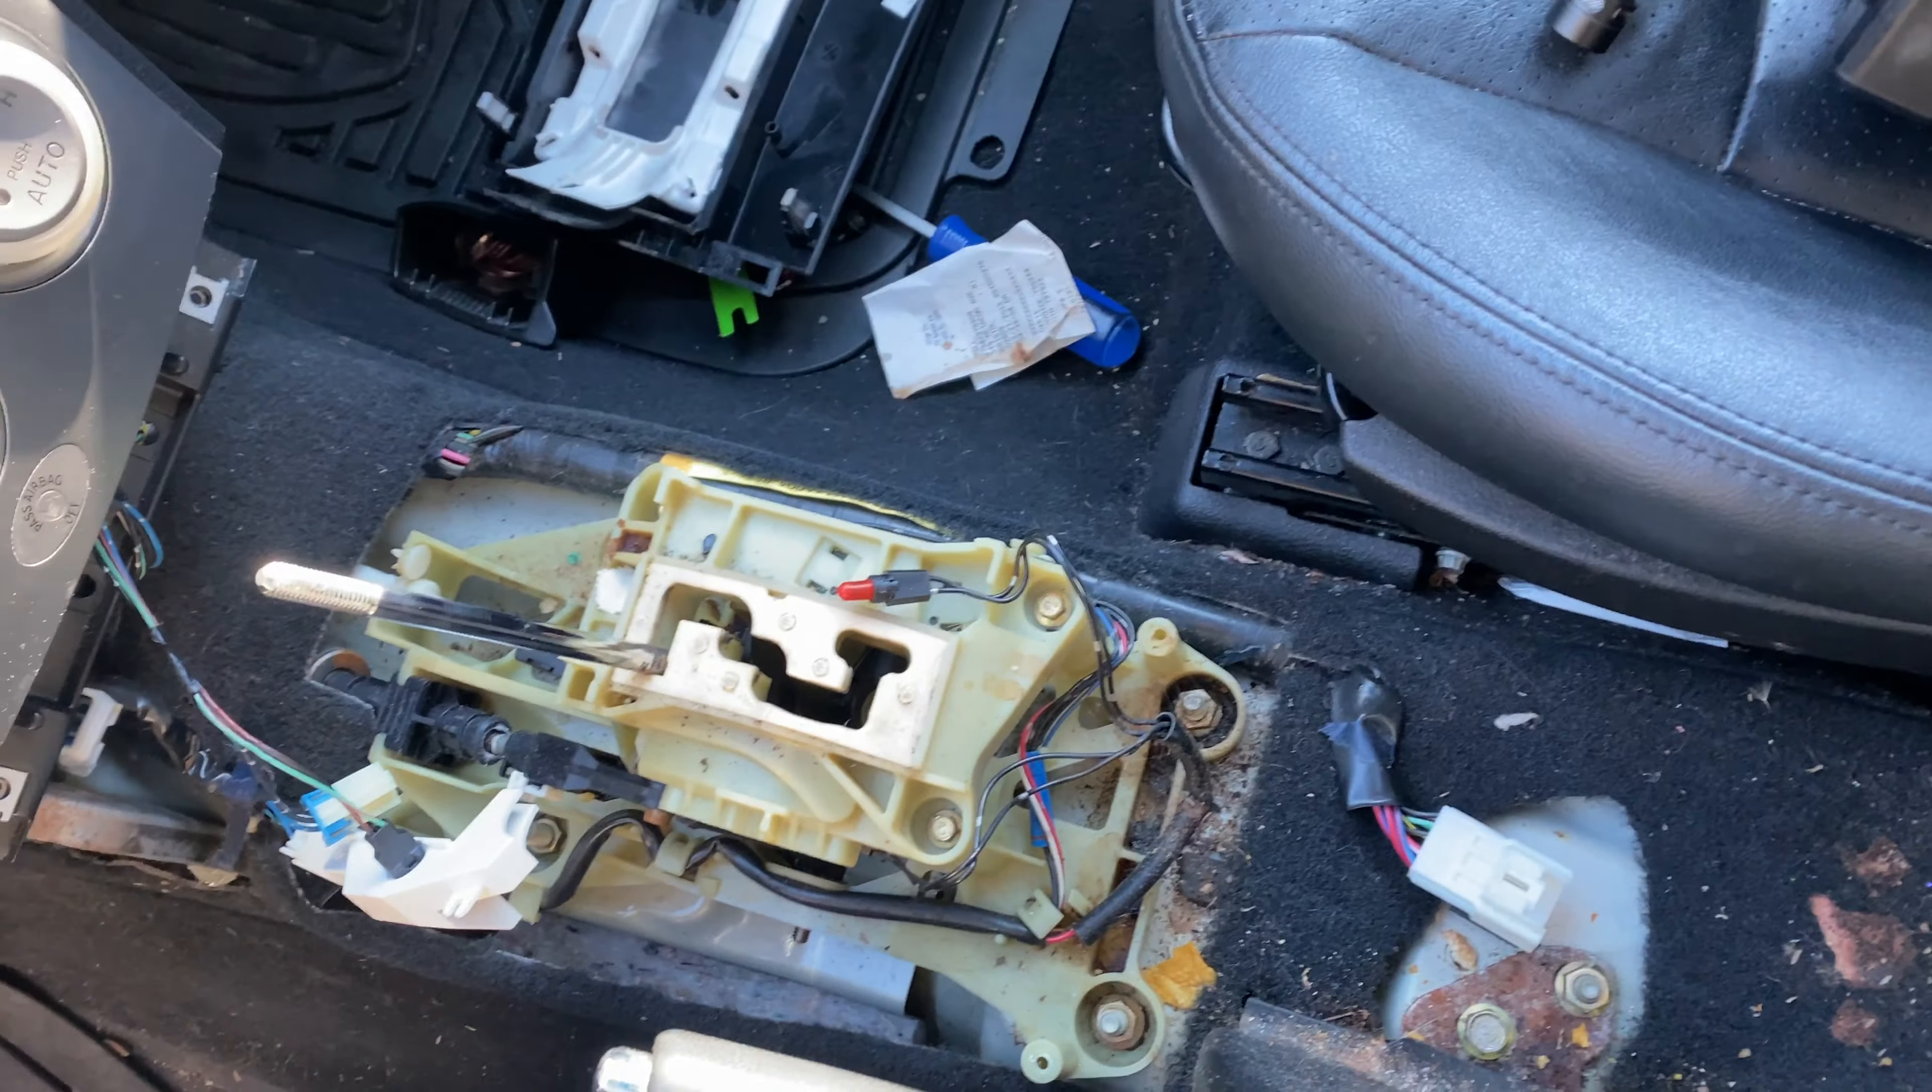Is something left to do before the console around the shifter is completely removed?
No.